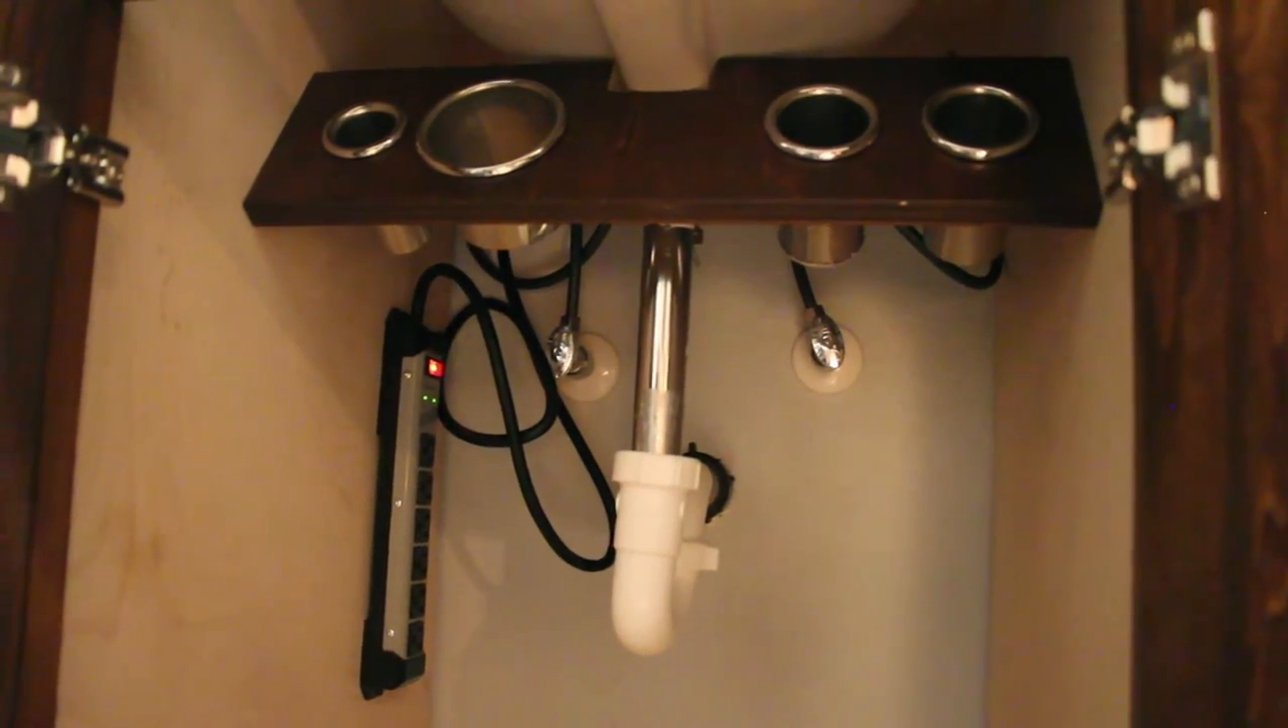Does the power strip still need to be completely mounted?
No.